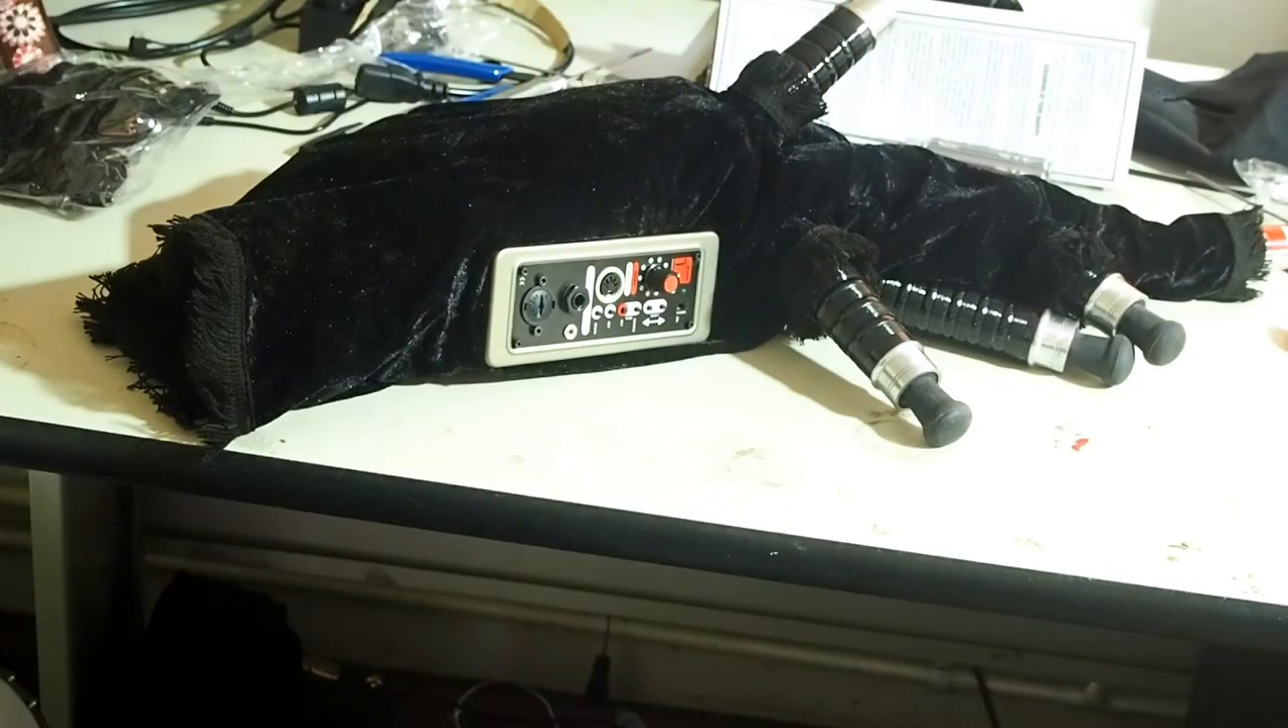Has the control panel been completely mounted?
Yes.